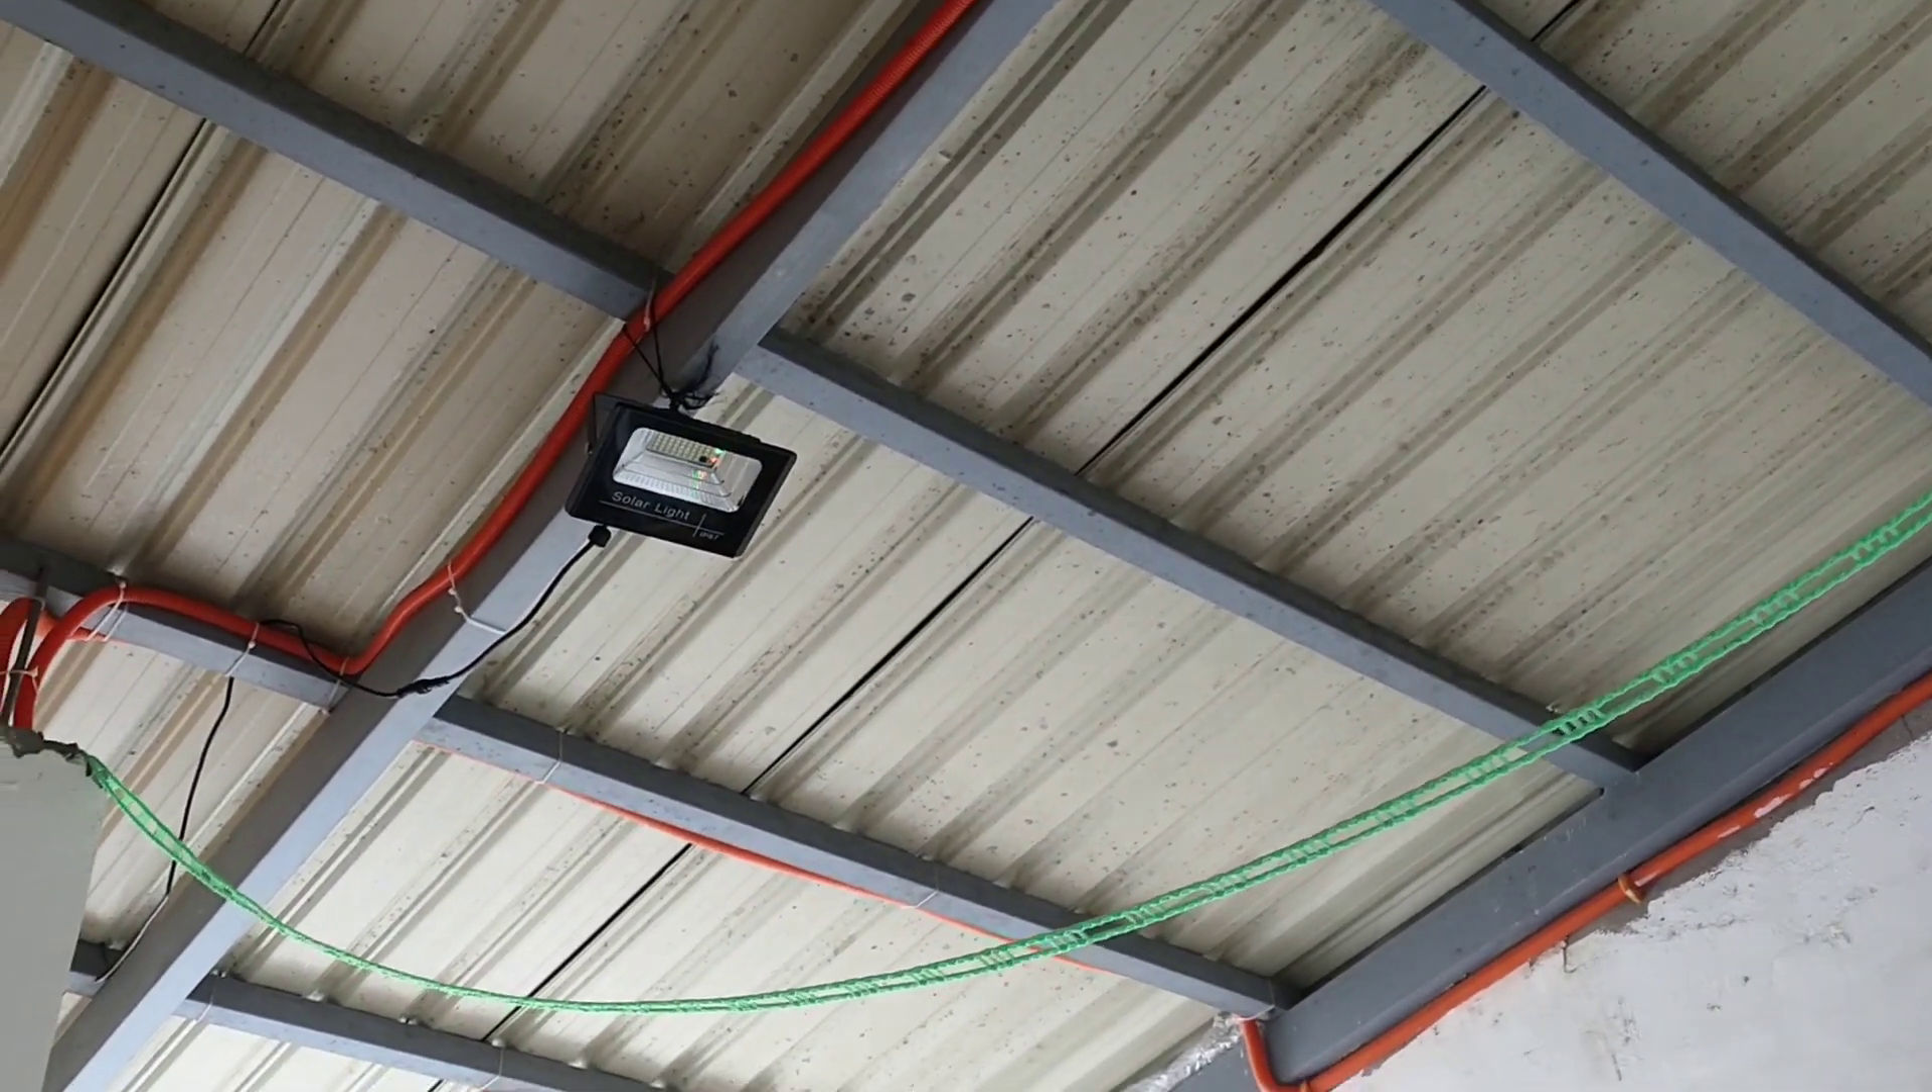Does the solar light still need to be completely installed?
No.